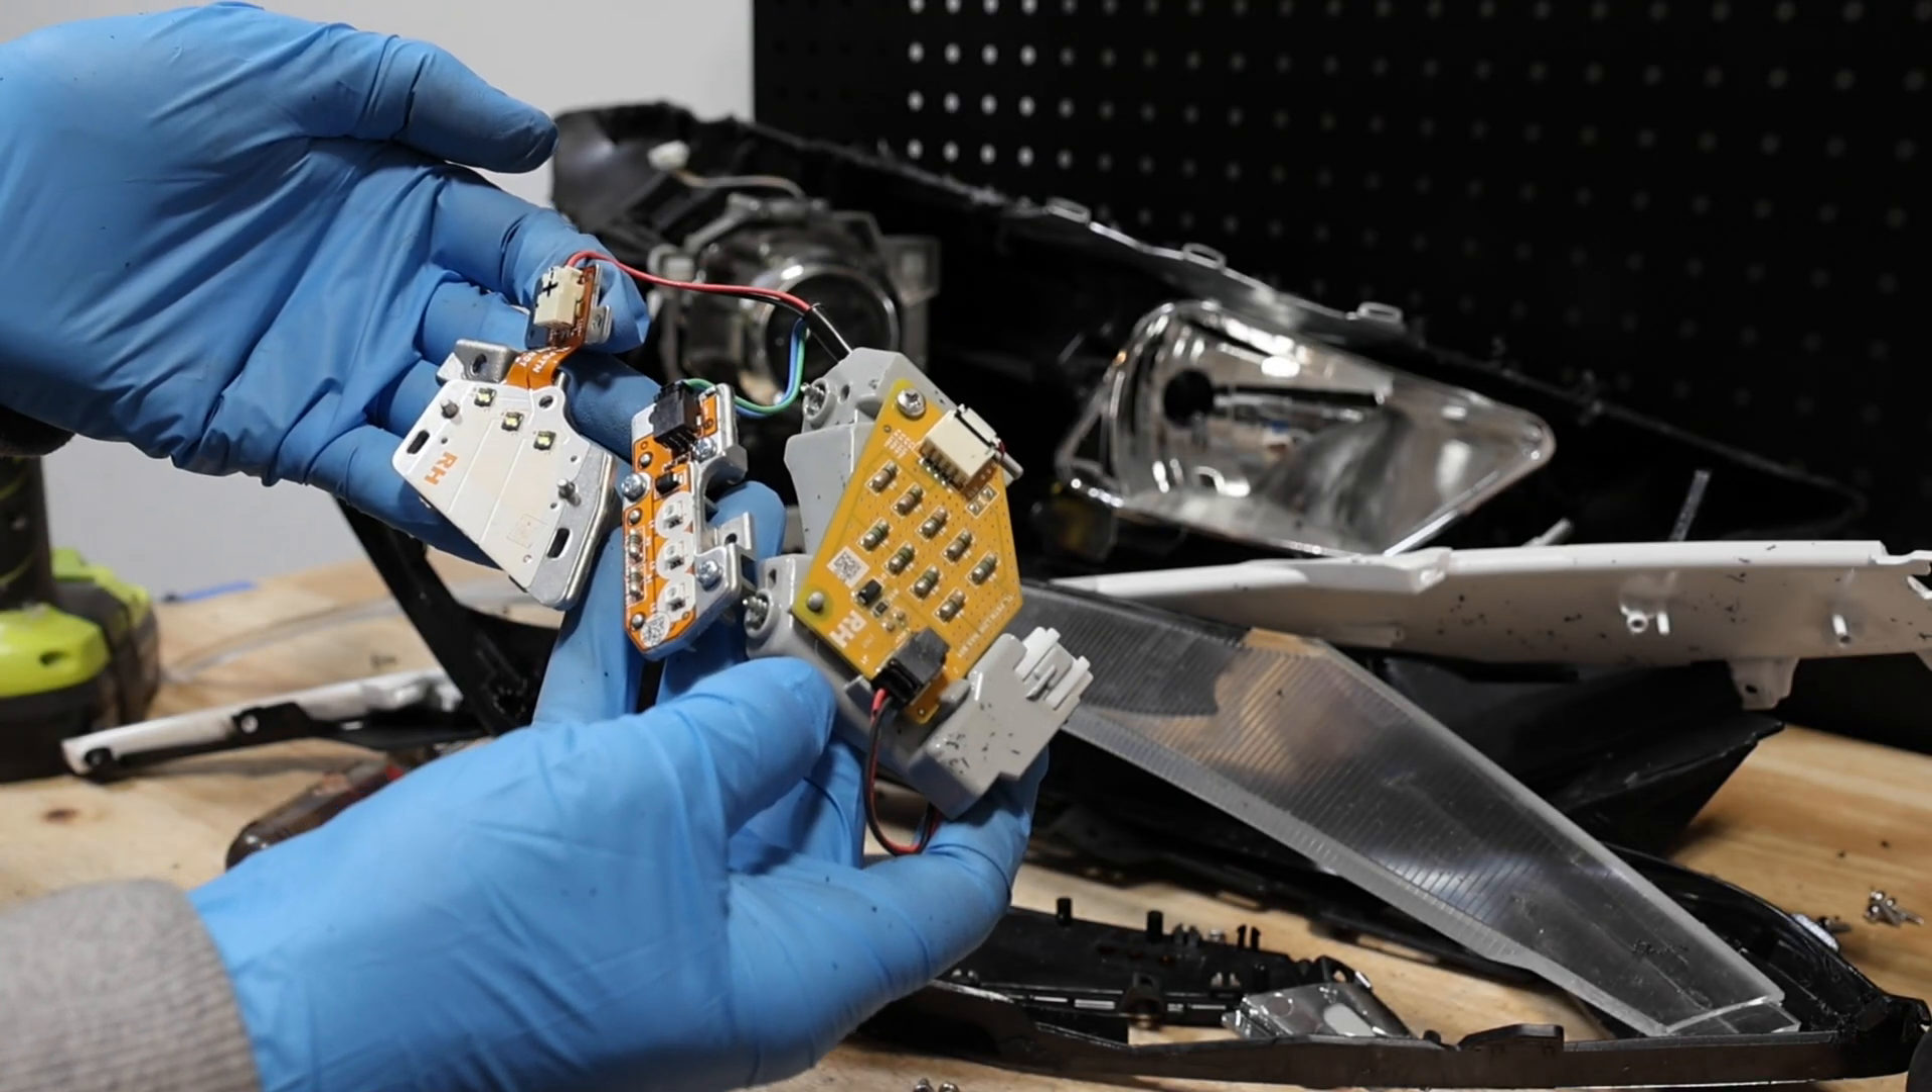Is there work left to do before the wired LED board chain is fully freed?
No.